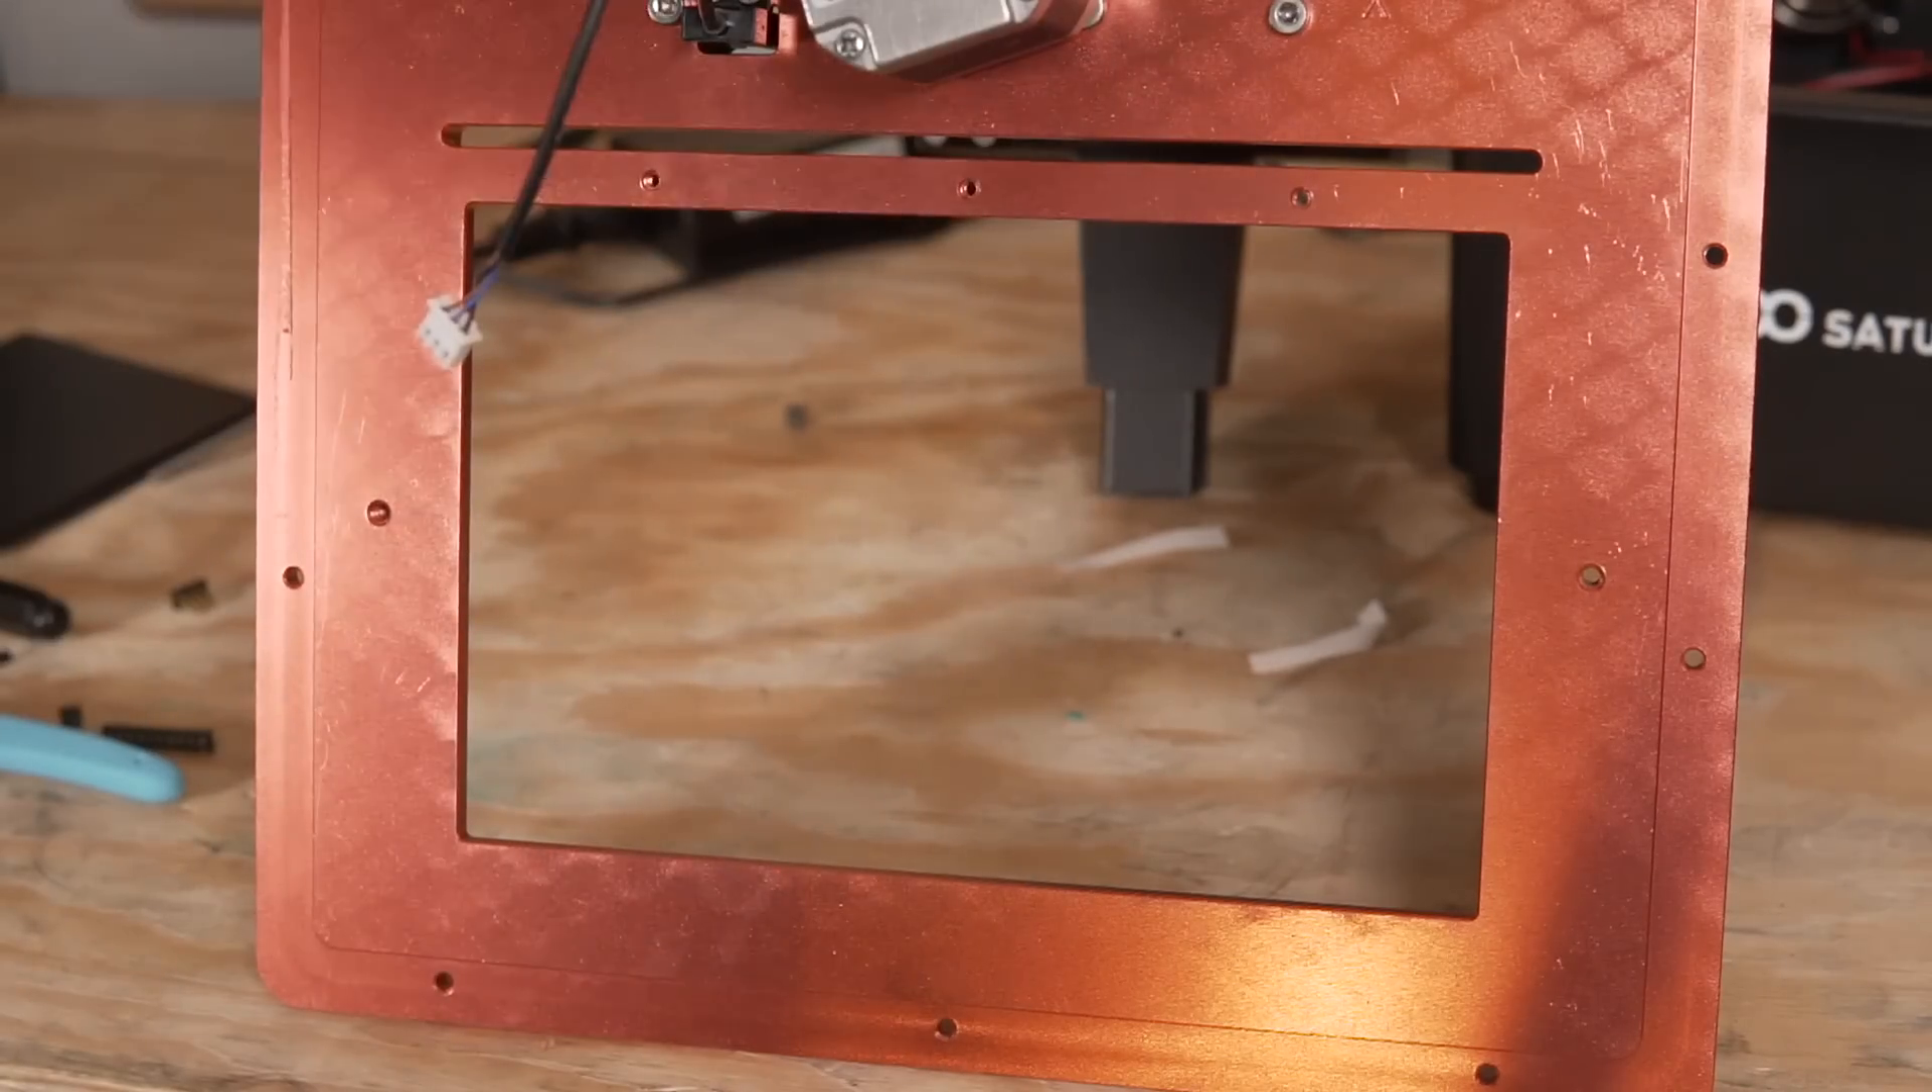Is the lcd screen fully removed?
Yes.